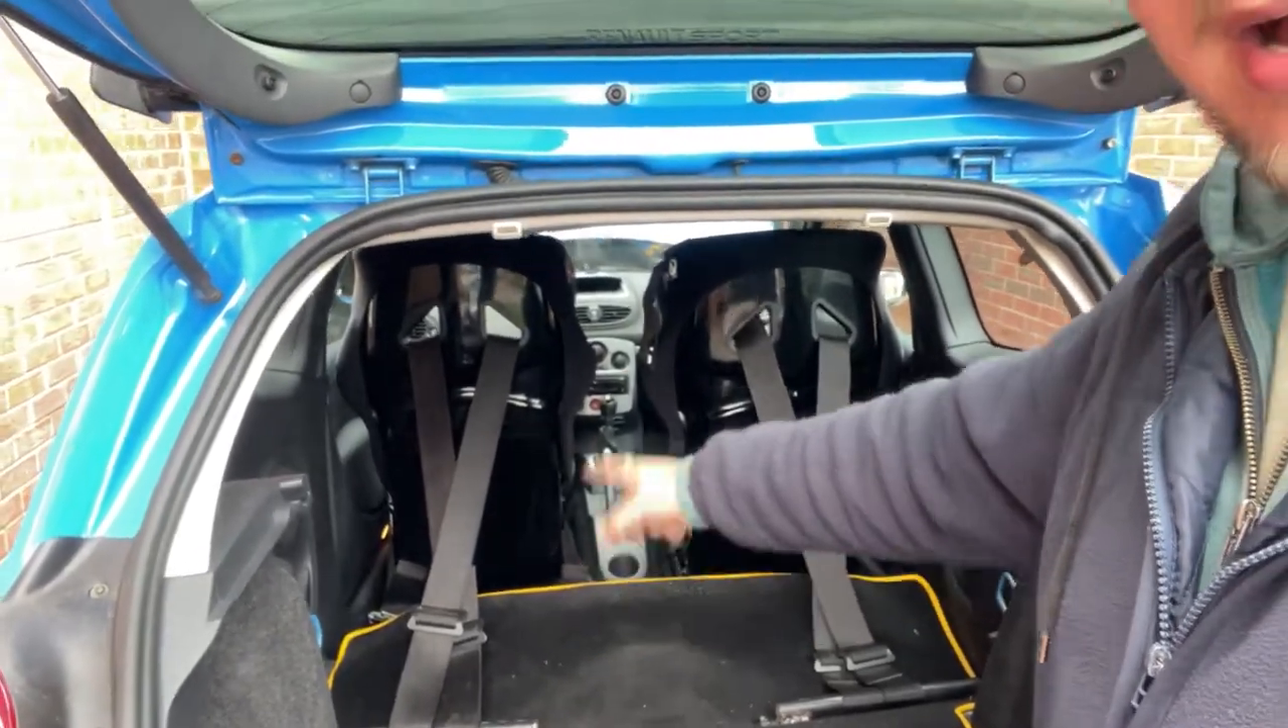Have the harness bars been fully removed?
No.